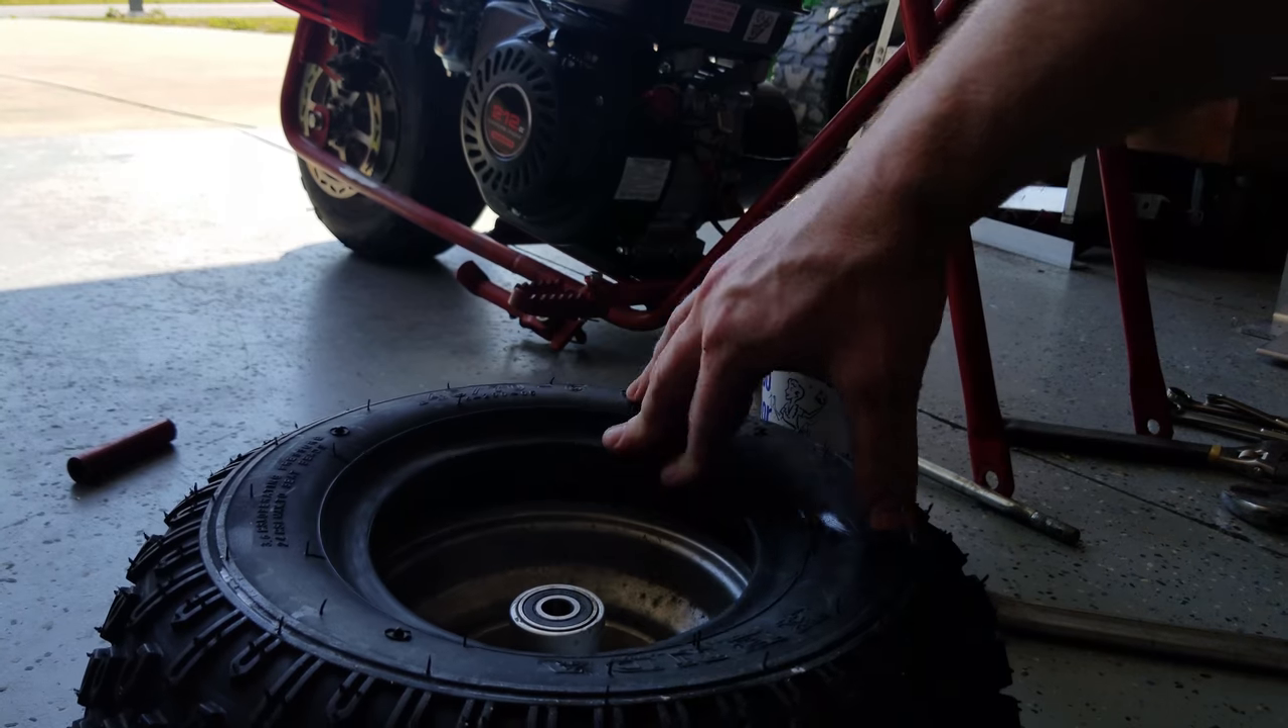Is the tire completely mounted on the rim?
No.